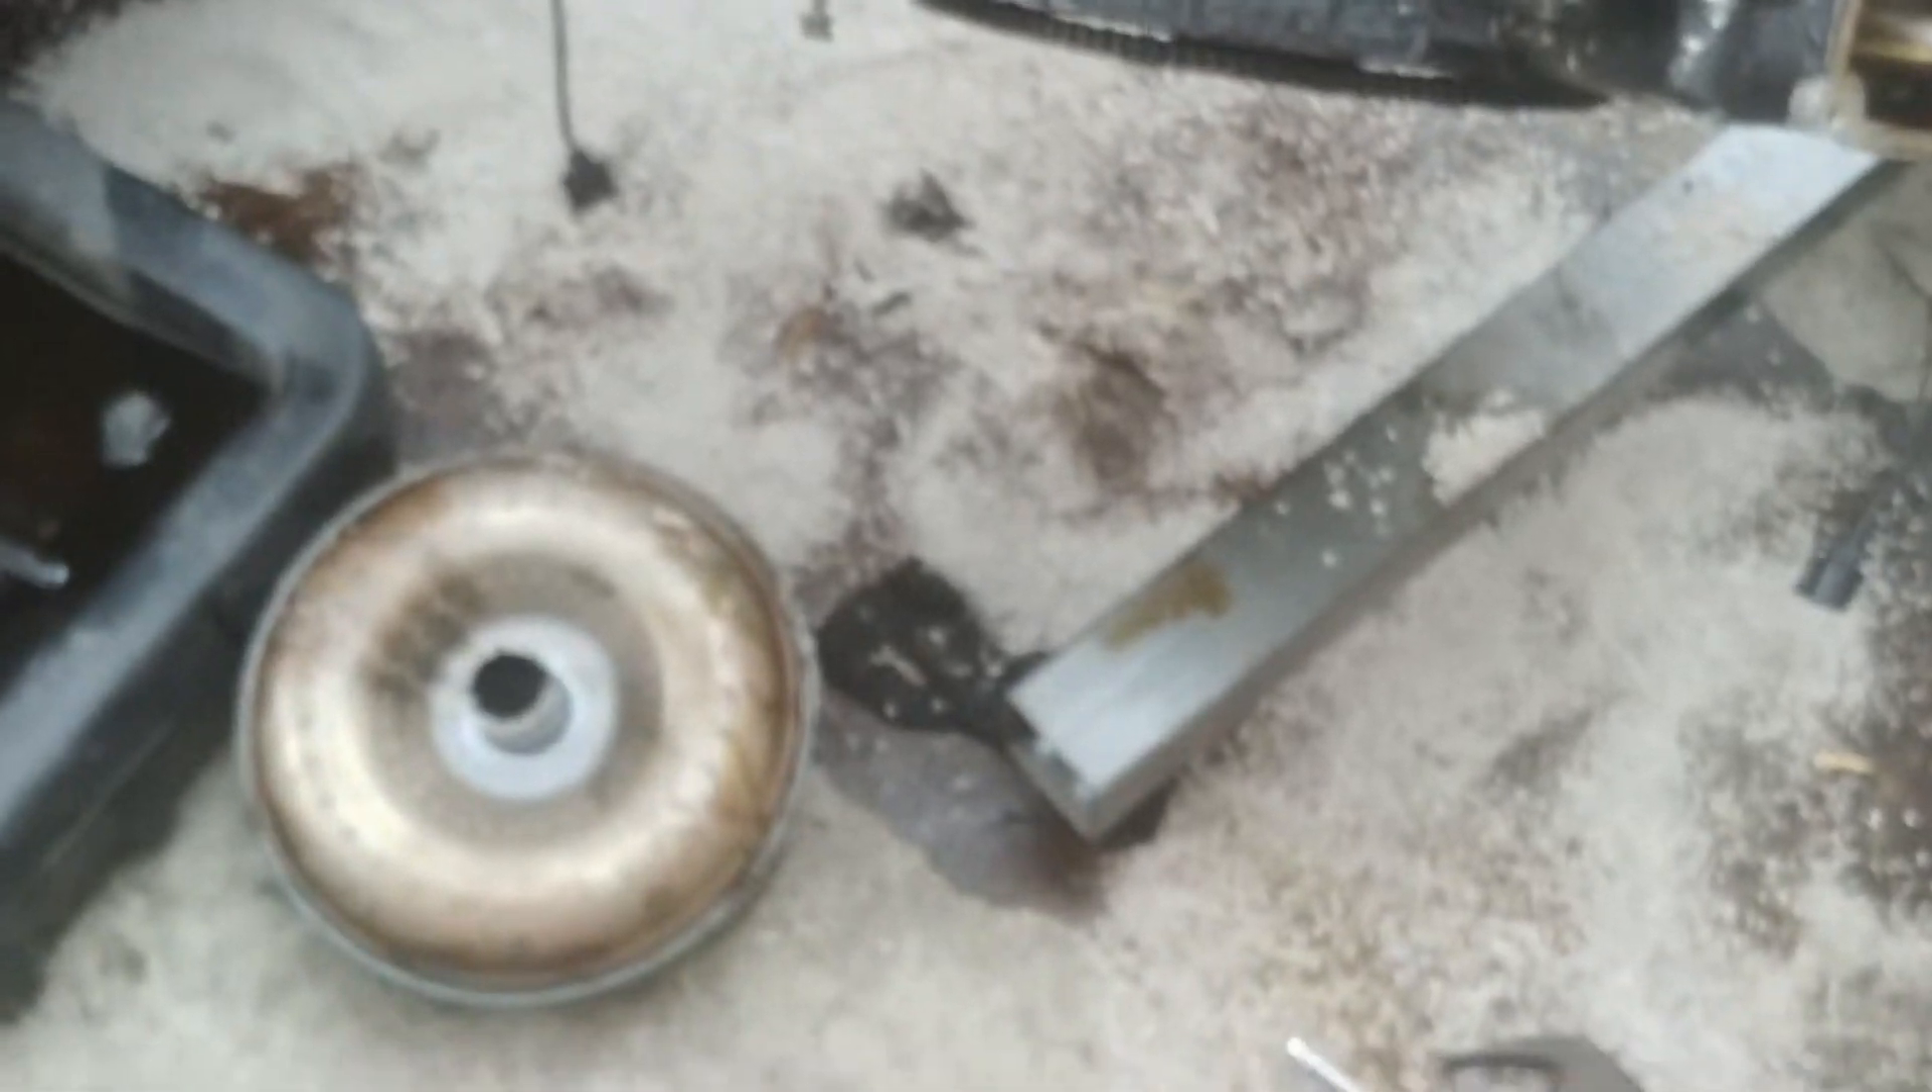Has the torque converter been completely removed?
Yes.